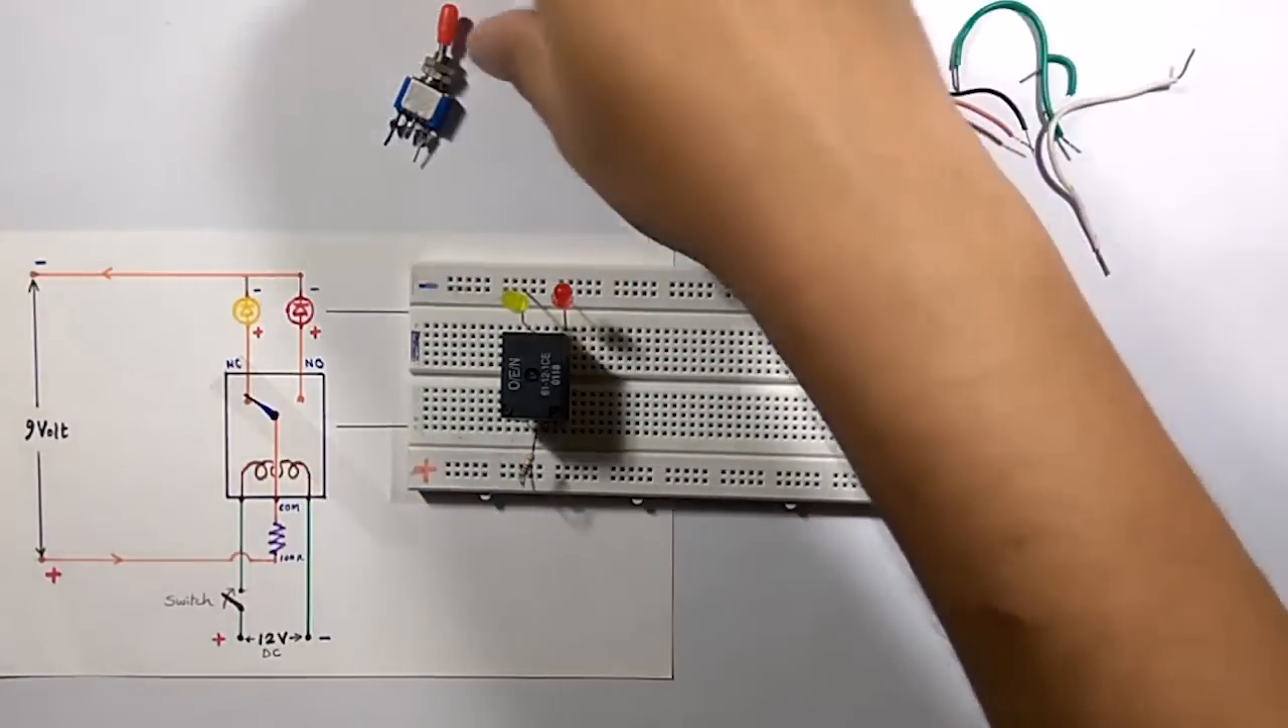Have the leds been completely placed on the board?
Yes.